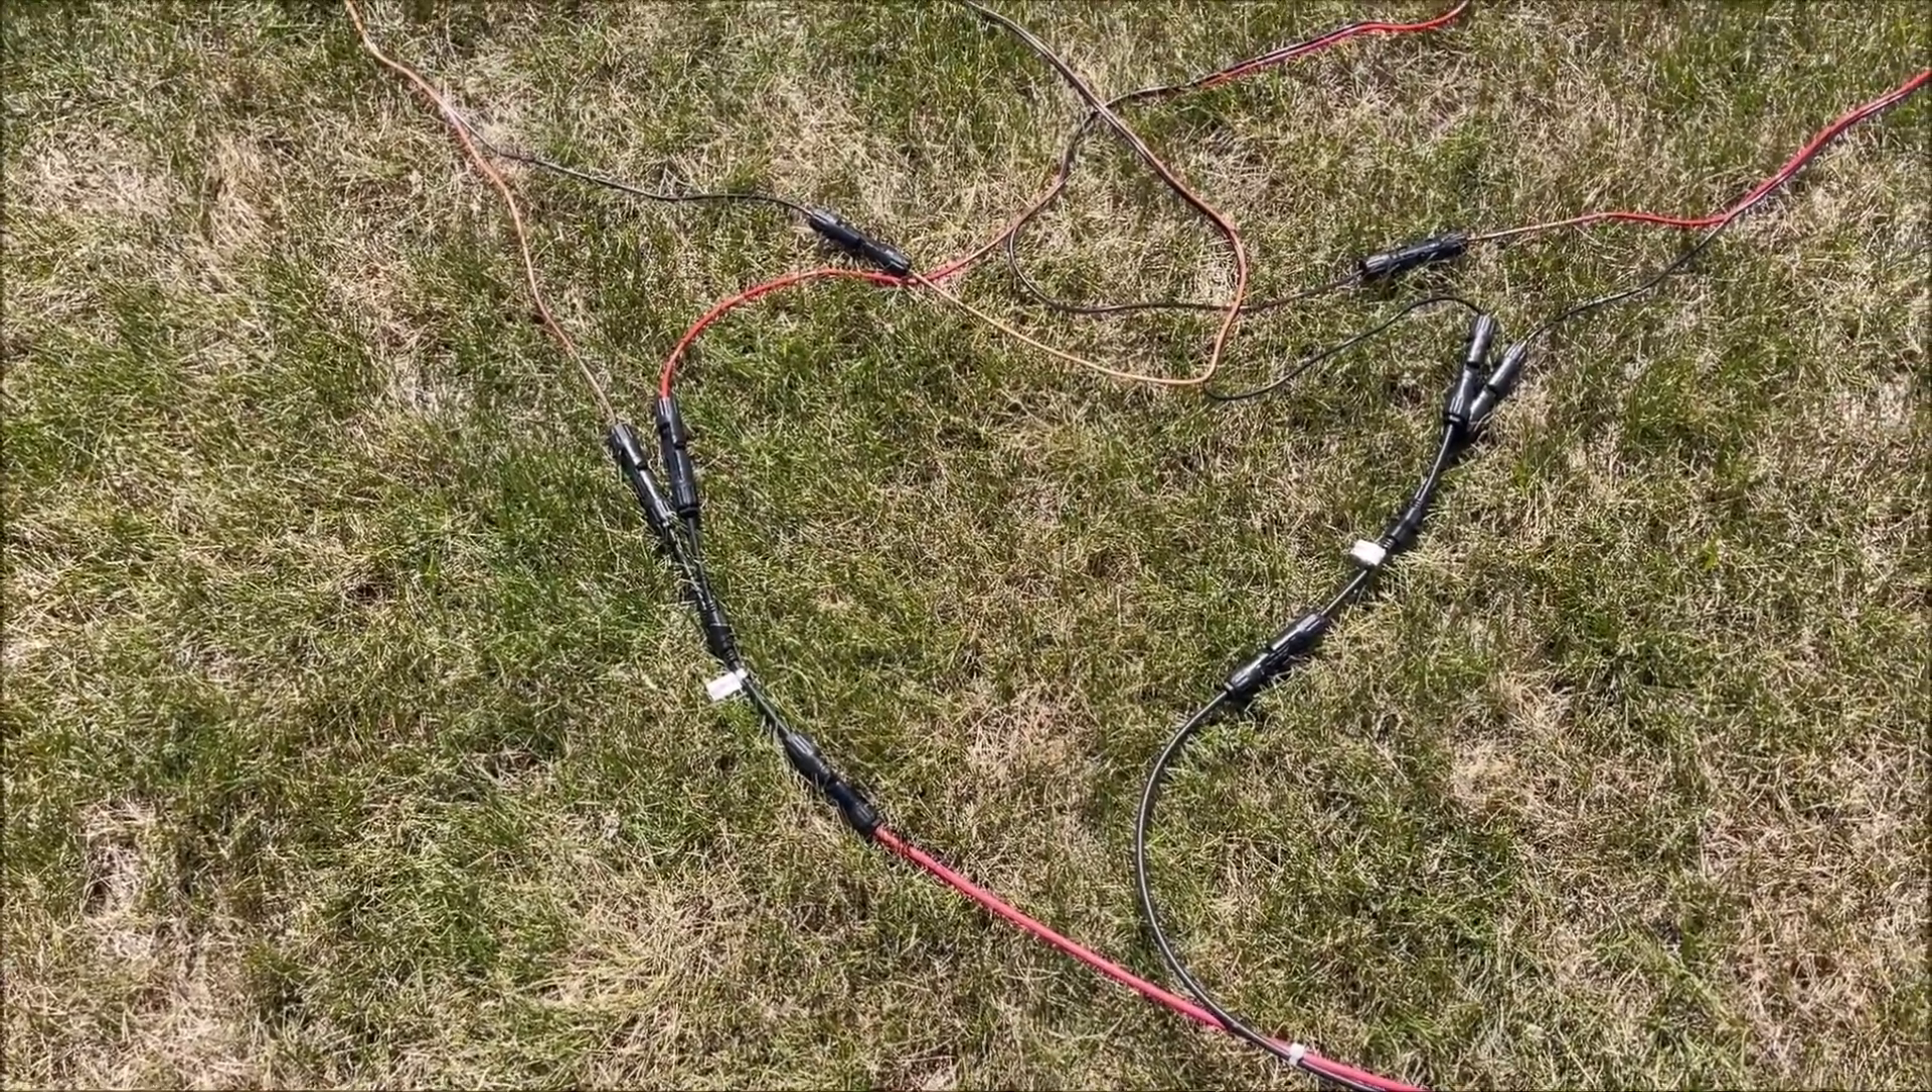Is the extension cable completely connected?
Yes.